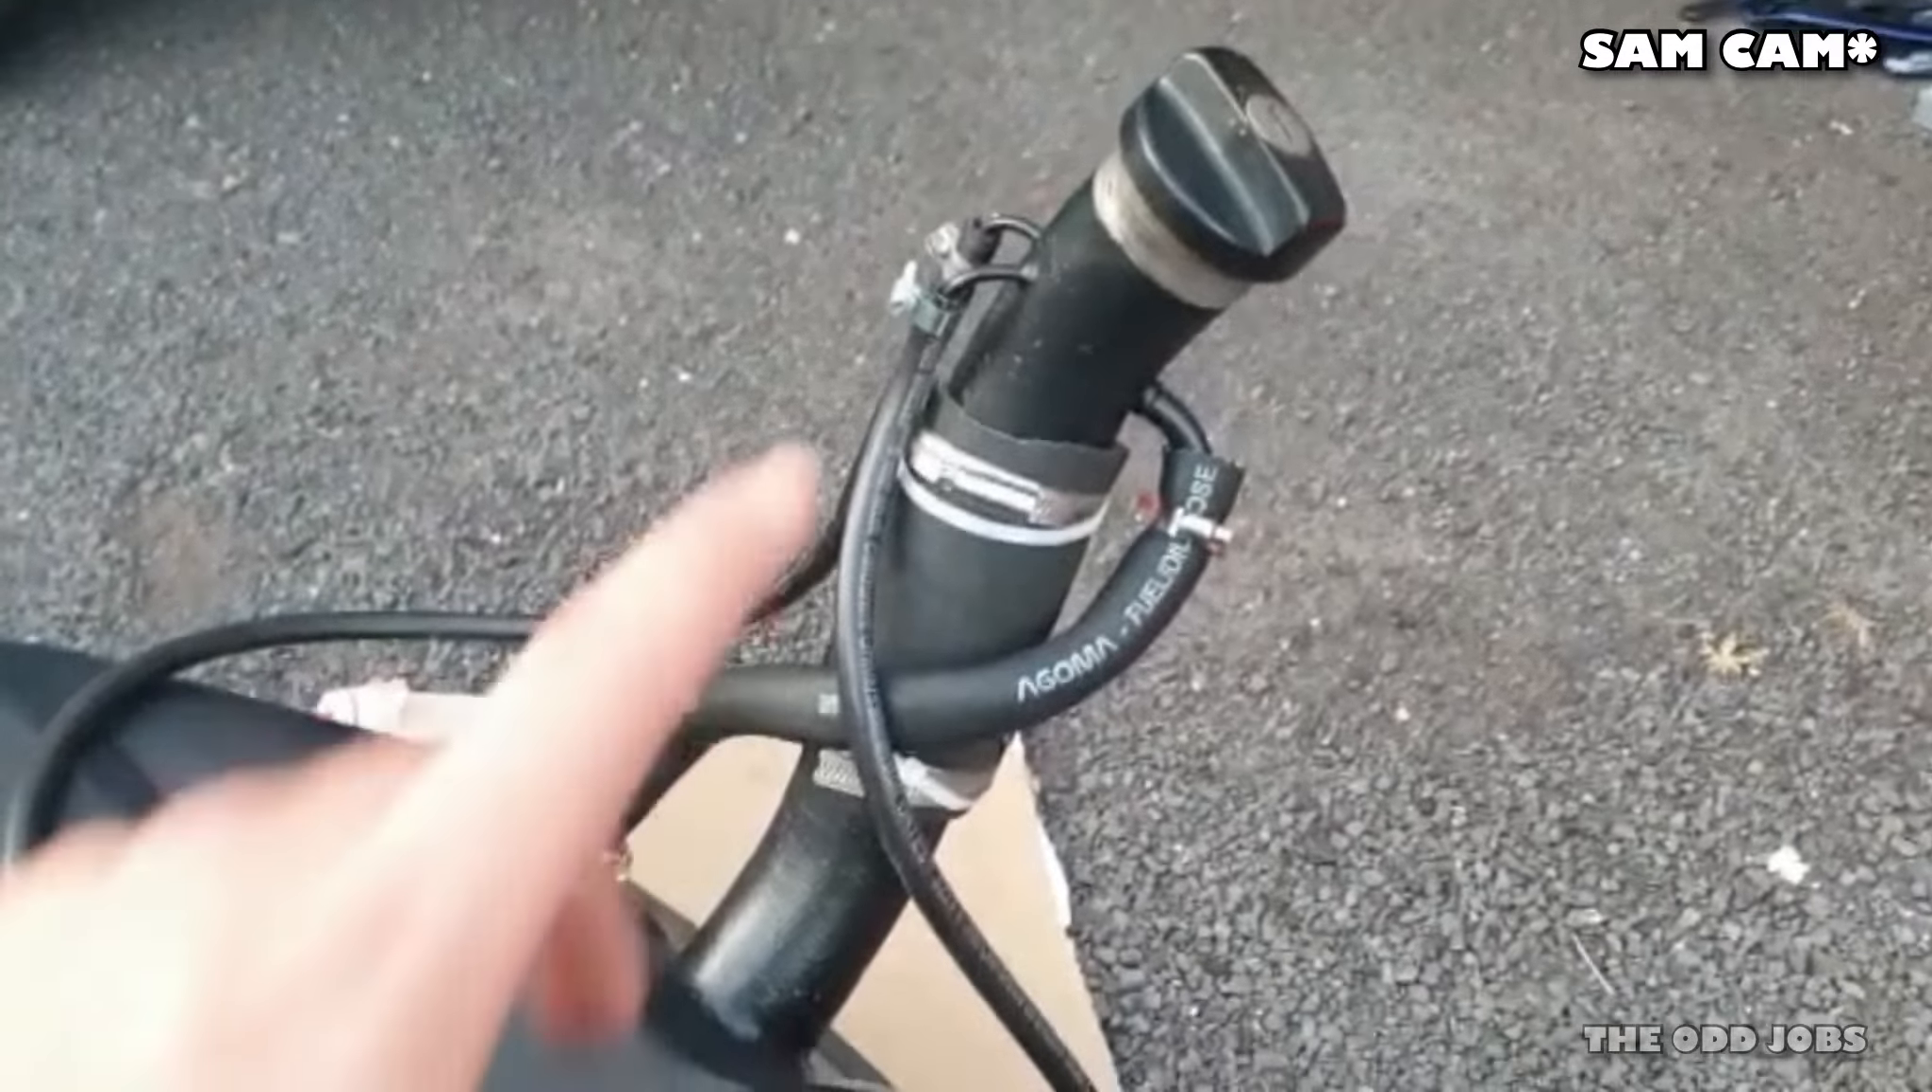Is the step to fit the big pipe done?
Yes.